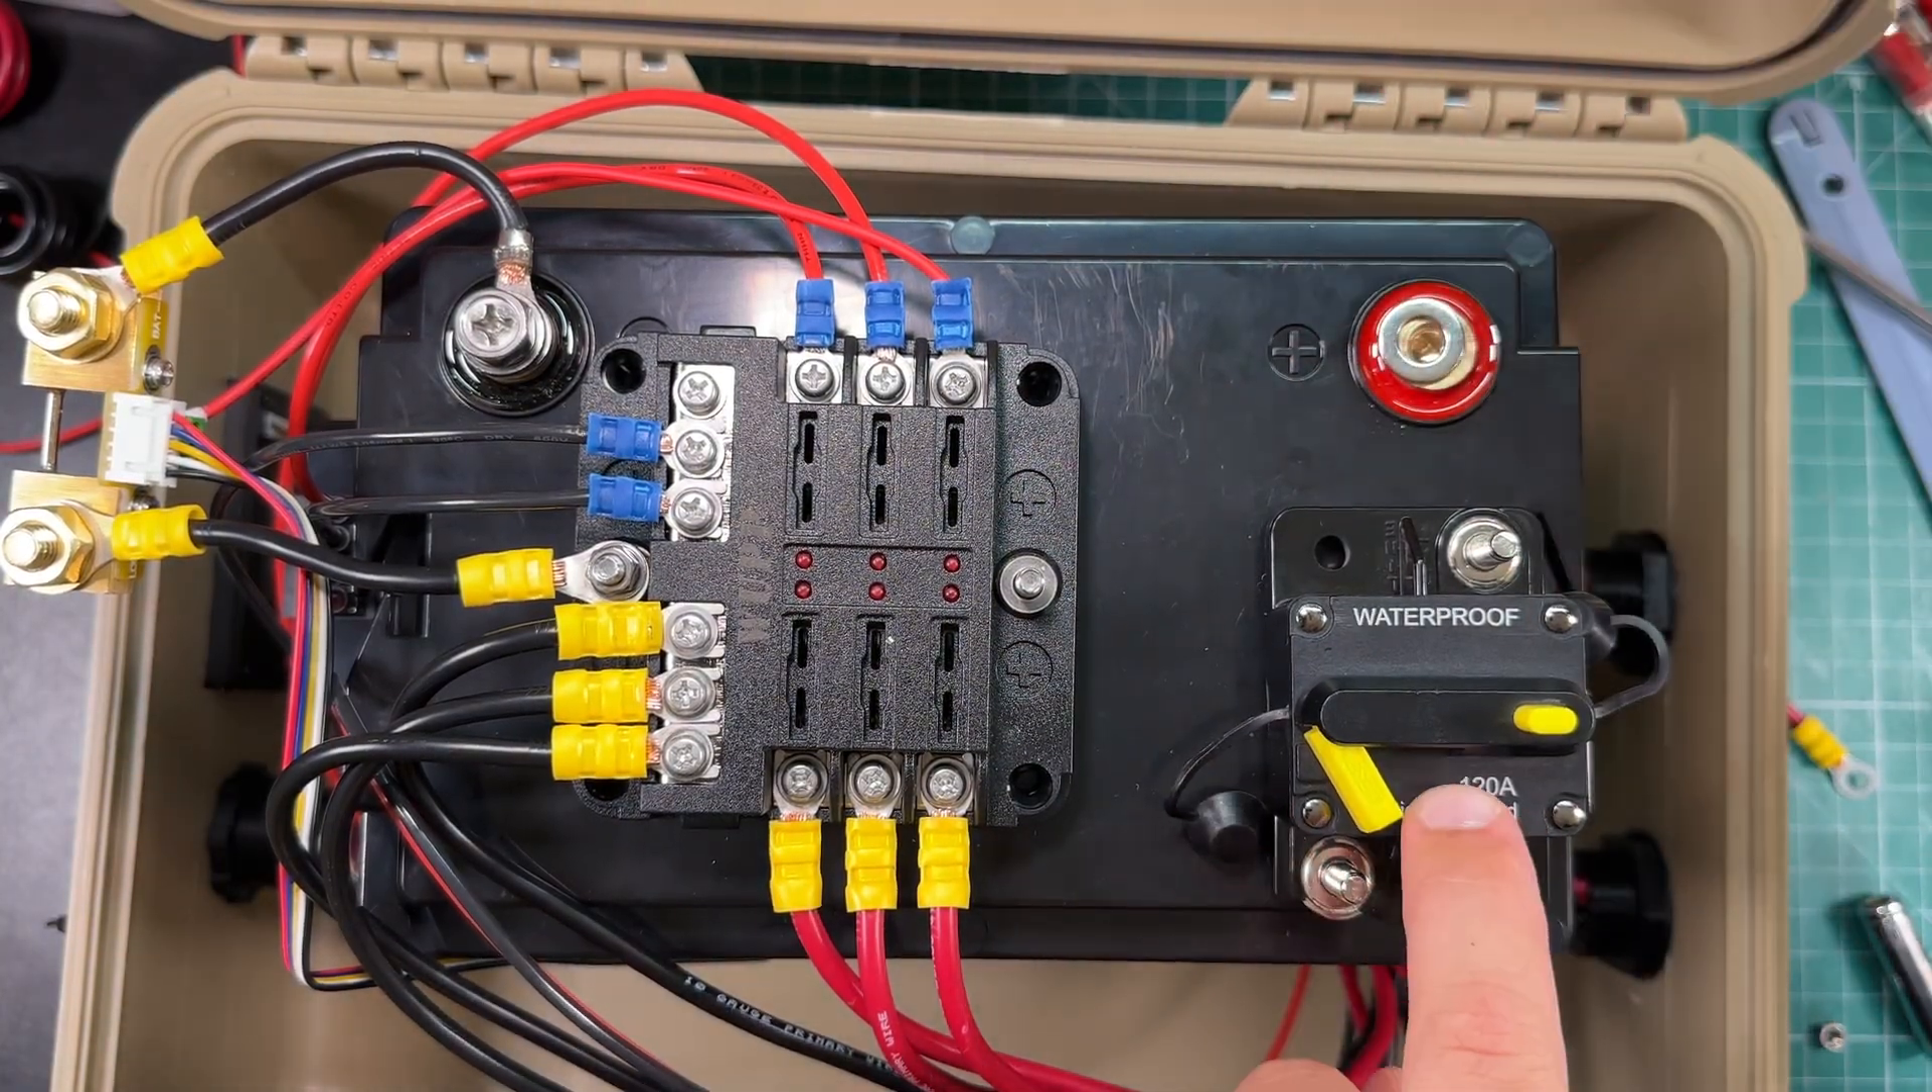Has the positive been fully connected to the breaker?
No.